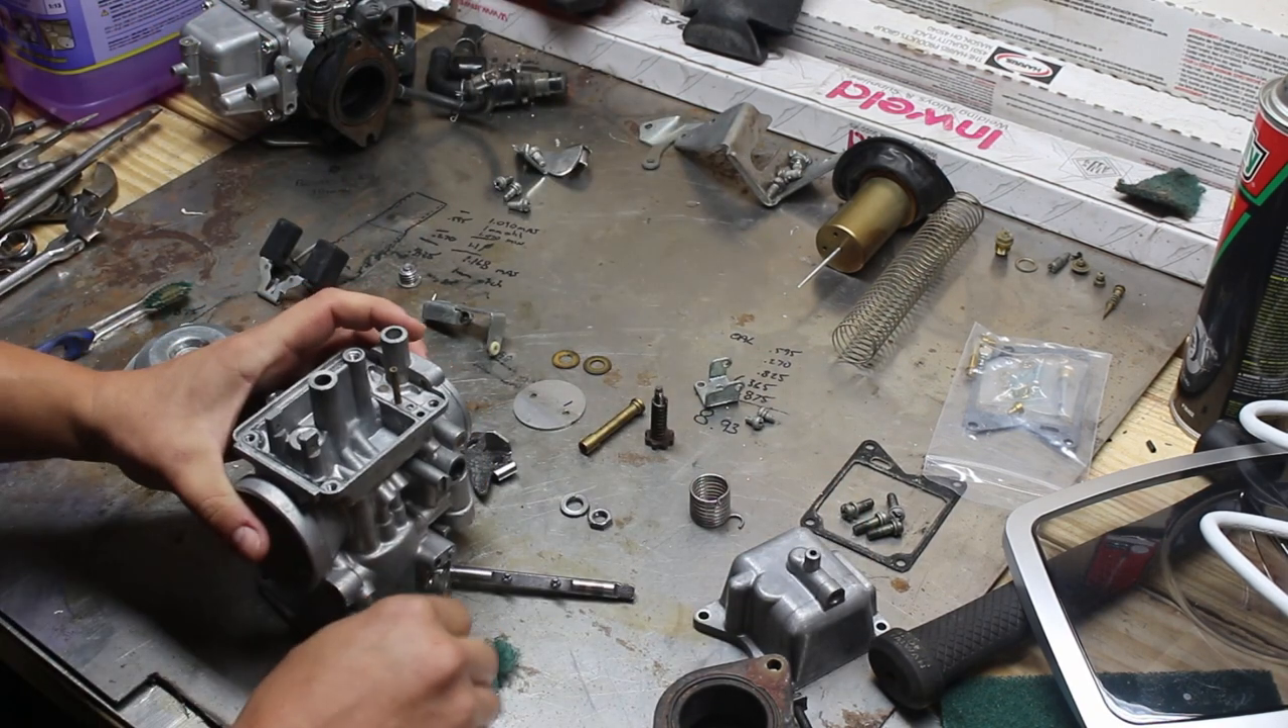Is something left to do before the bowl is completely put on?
Yes.